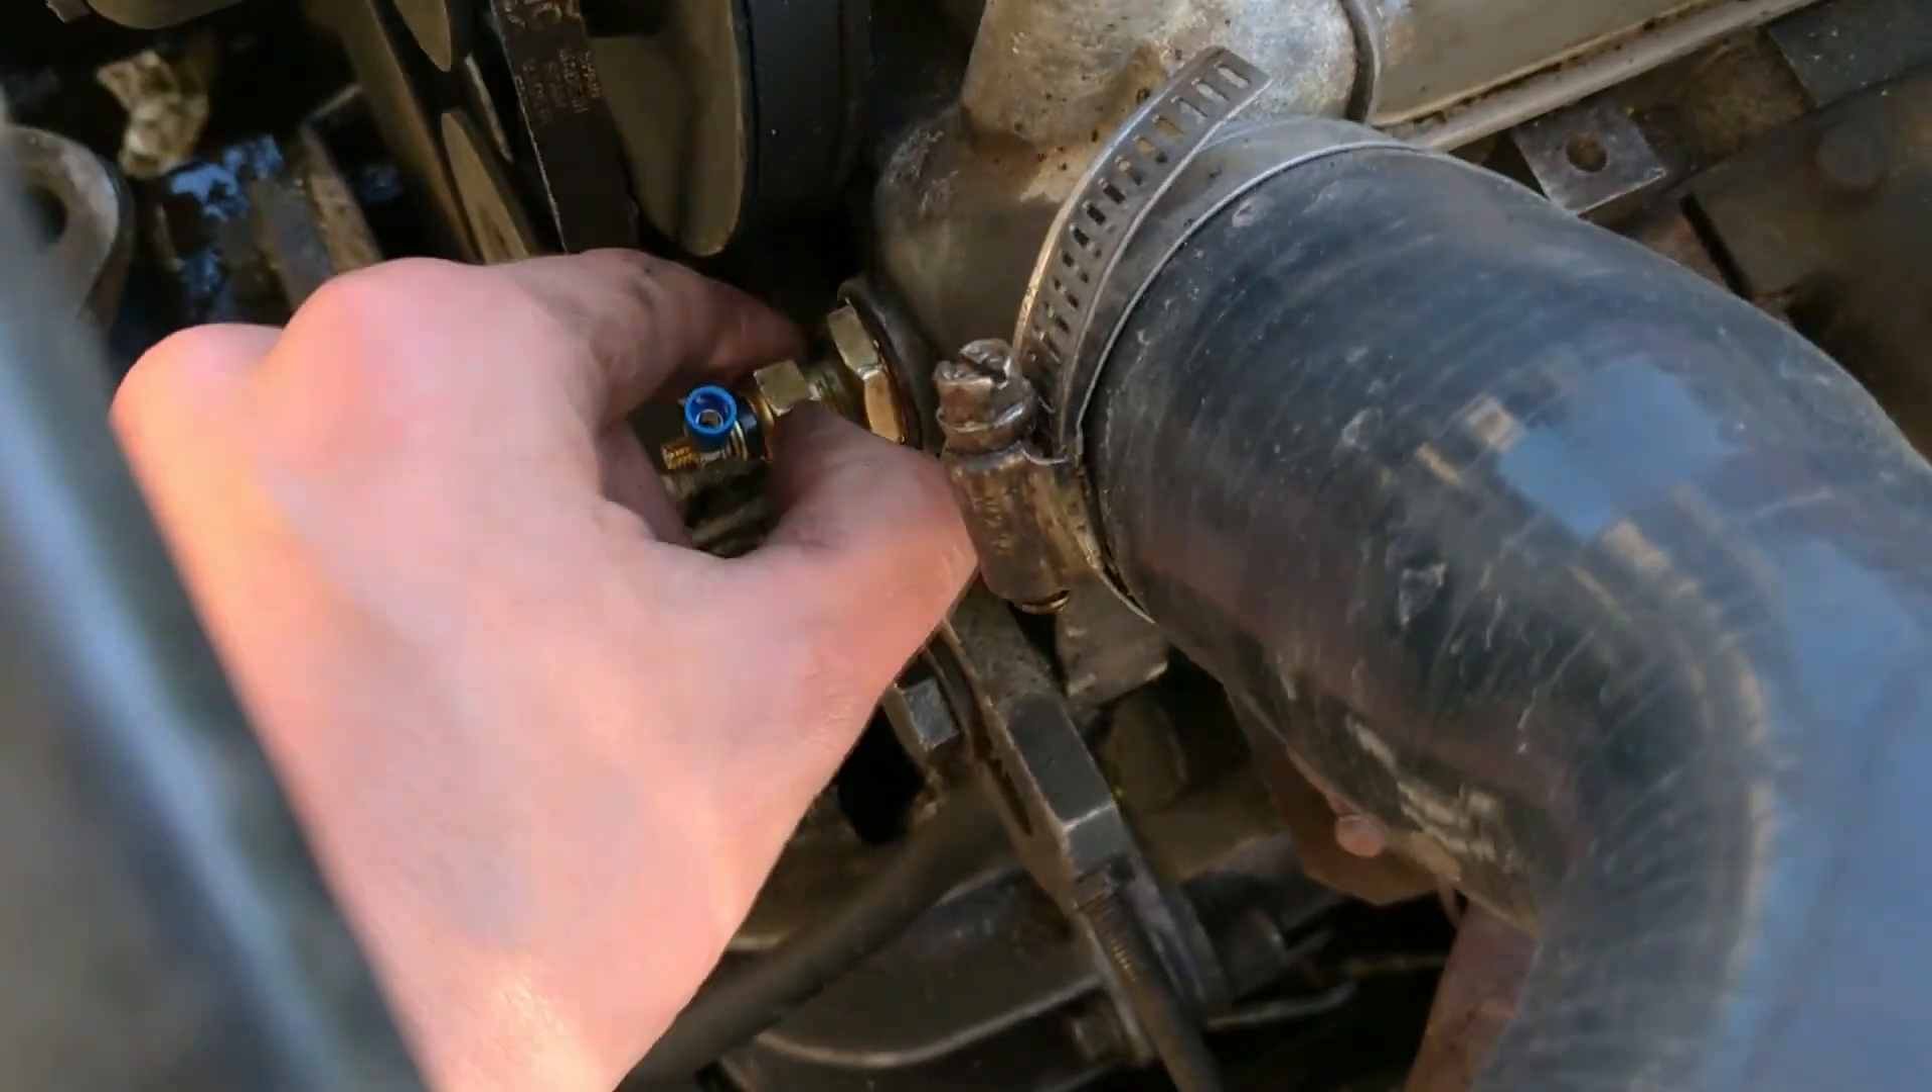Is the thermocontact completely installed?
No.